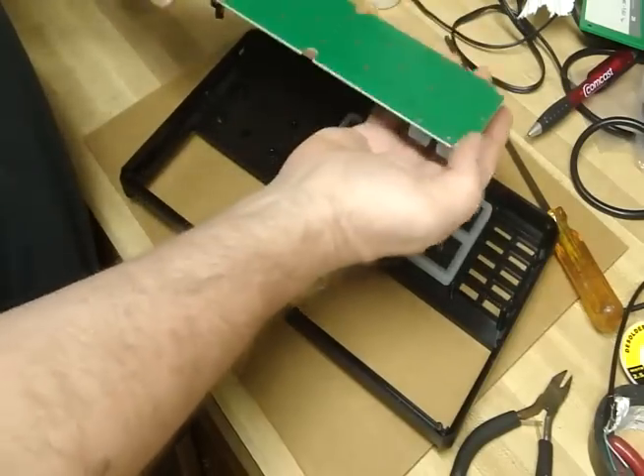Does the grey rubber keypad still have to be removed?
Yes.